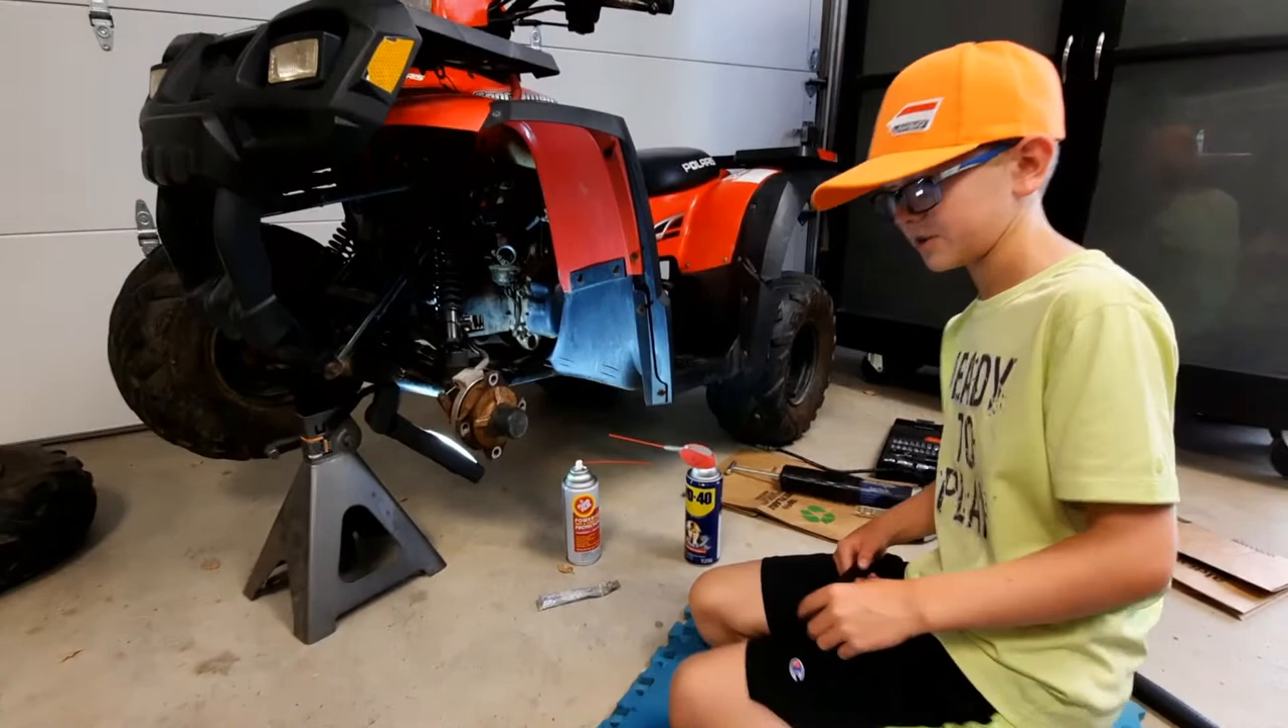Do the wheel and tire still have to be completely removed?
No.